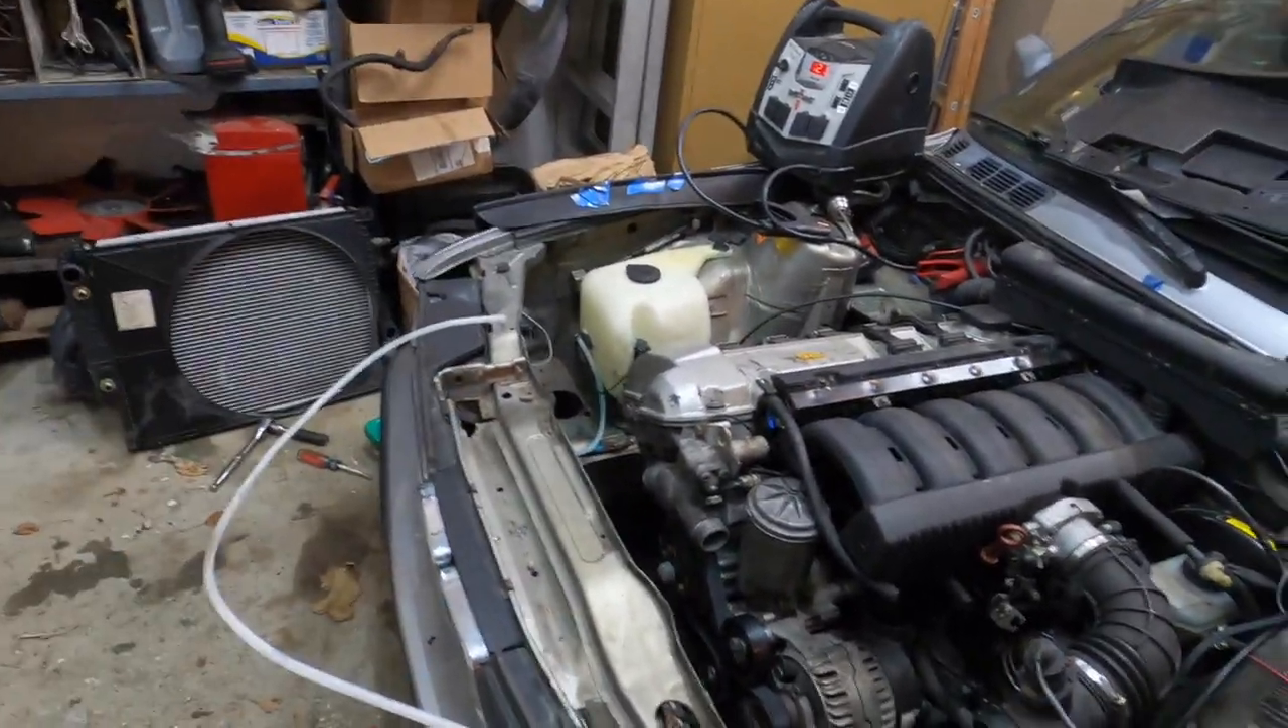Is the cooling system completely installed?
No.